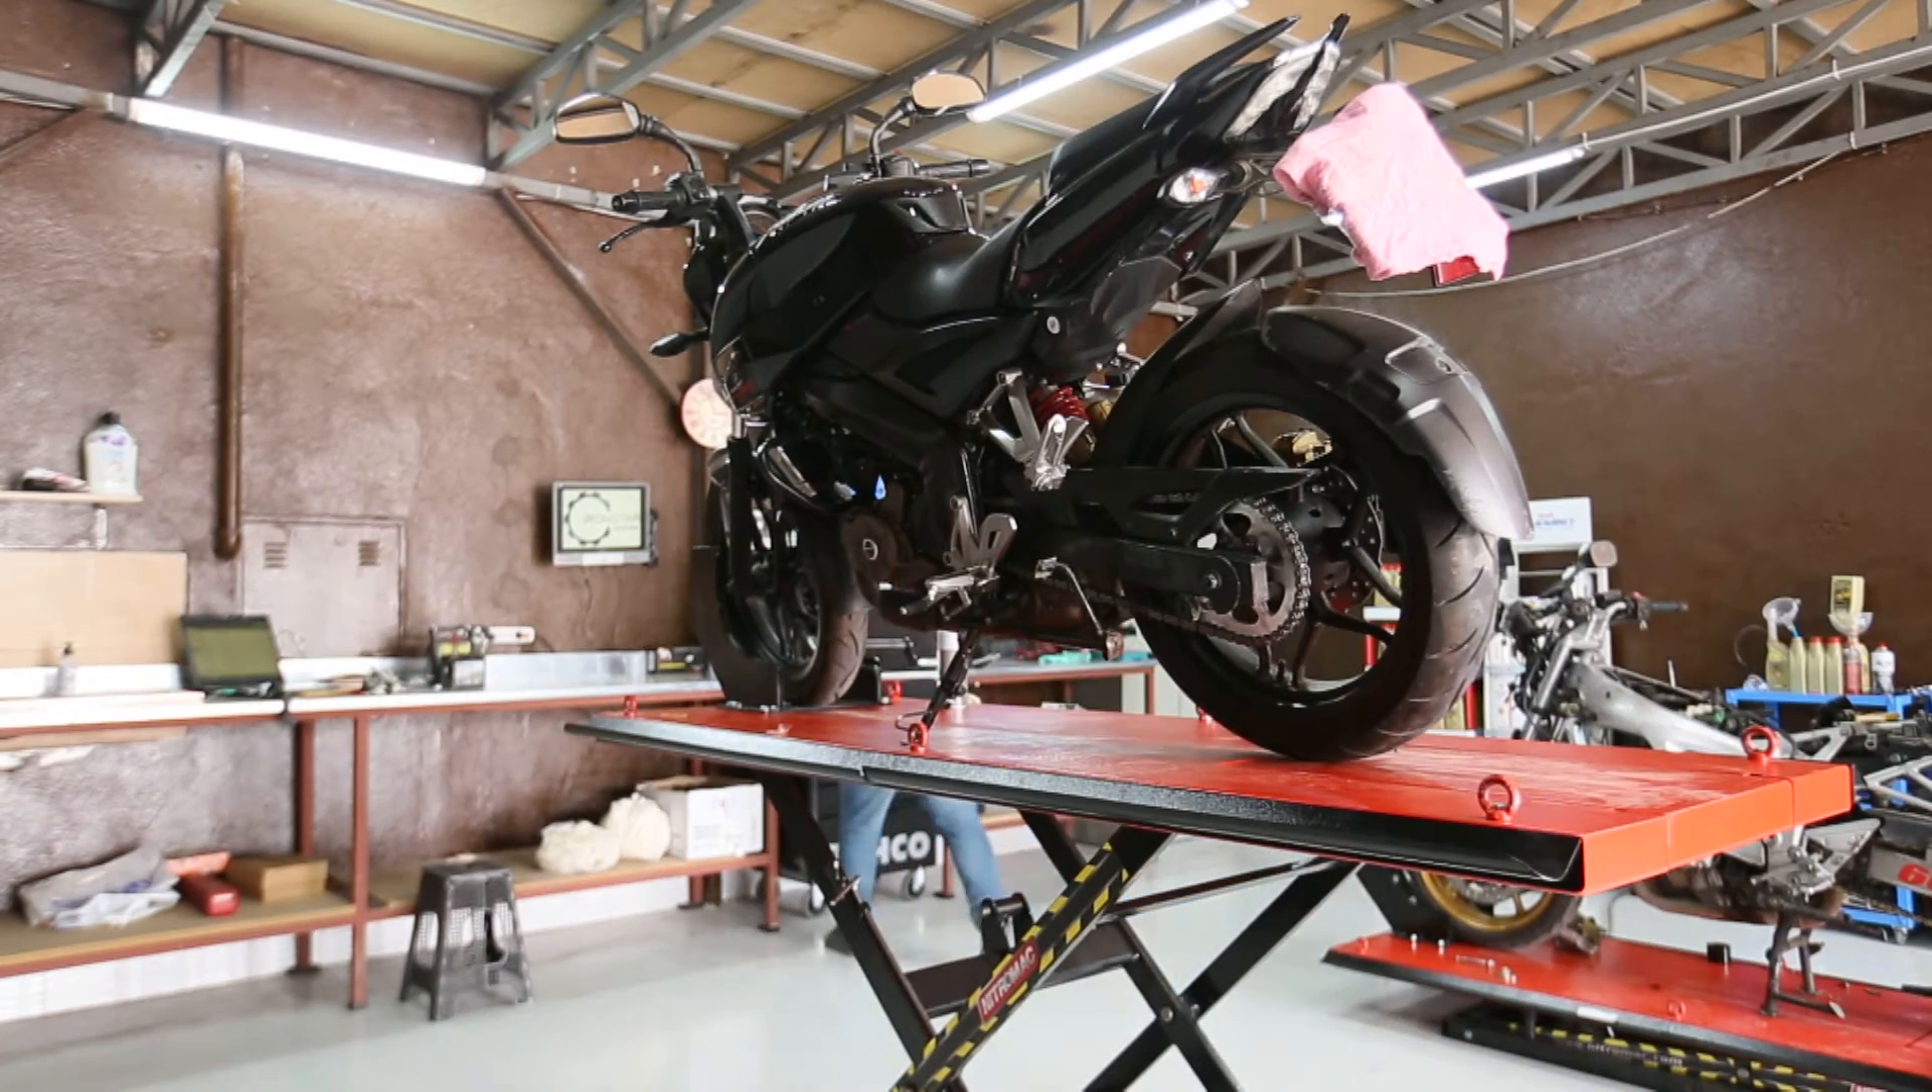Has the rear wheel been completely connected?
Yes.